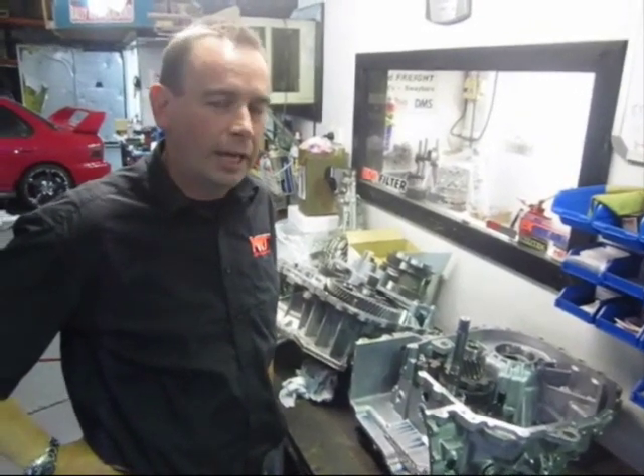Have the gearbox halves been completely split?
Yes.